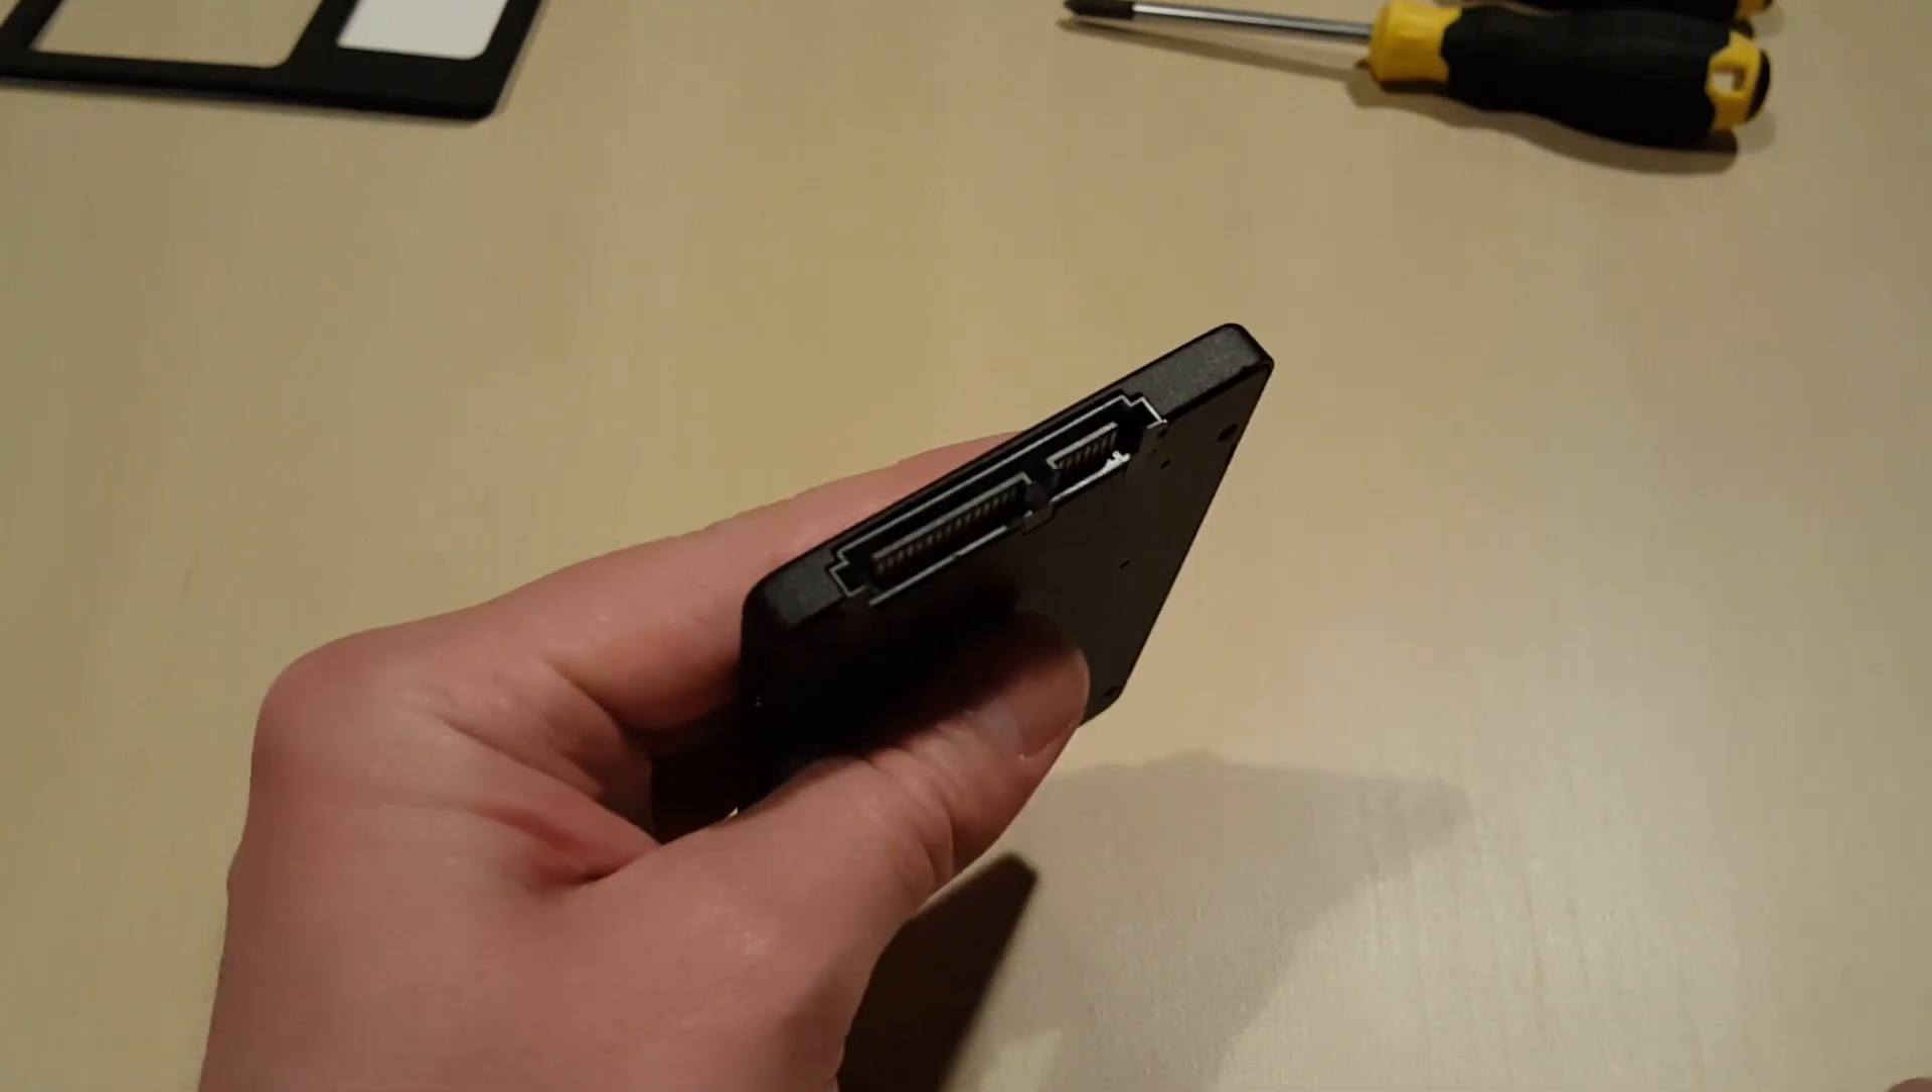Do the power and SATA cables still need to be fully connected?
Yes.